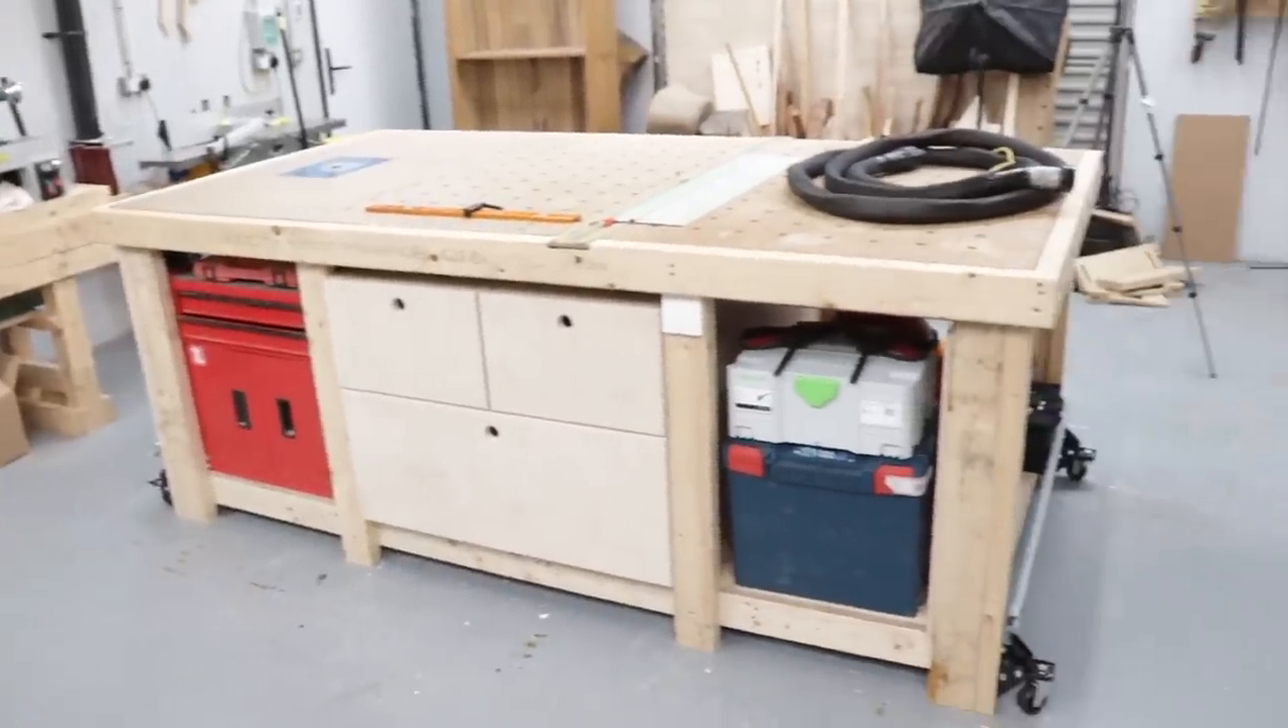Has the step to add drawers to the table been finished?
Yes.